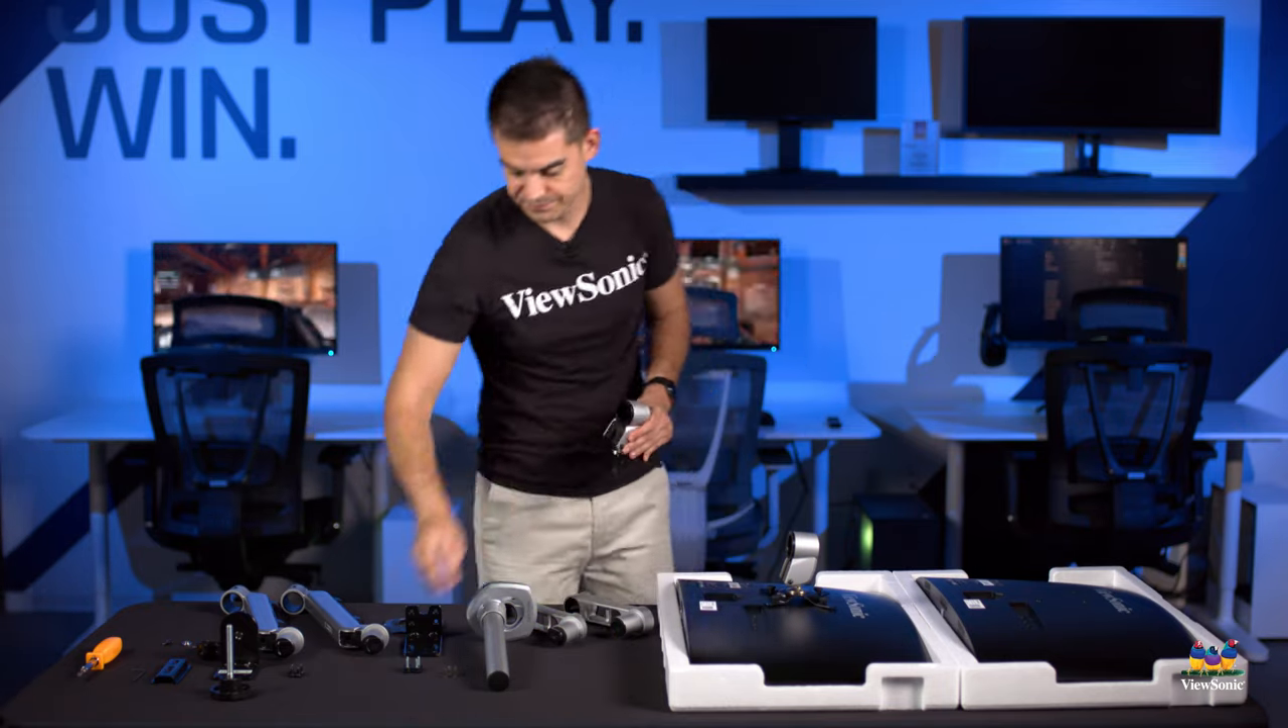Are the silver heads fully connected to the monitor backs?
No.